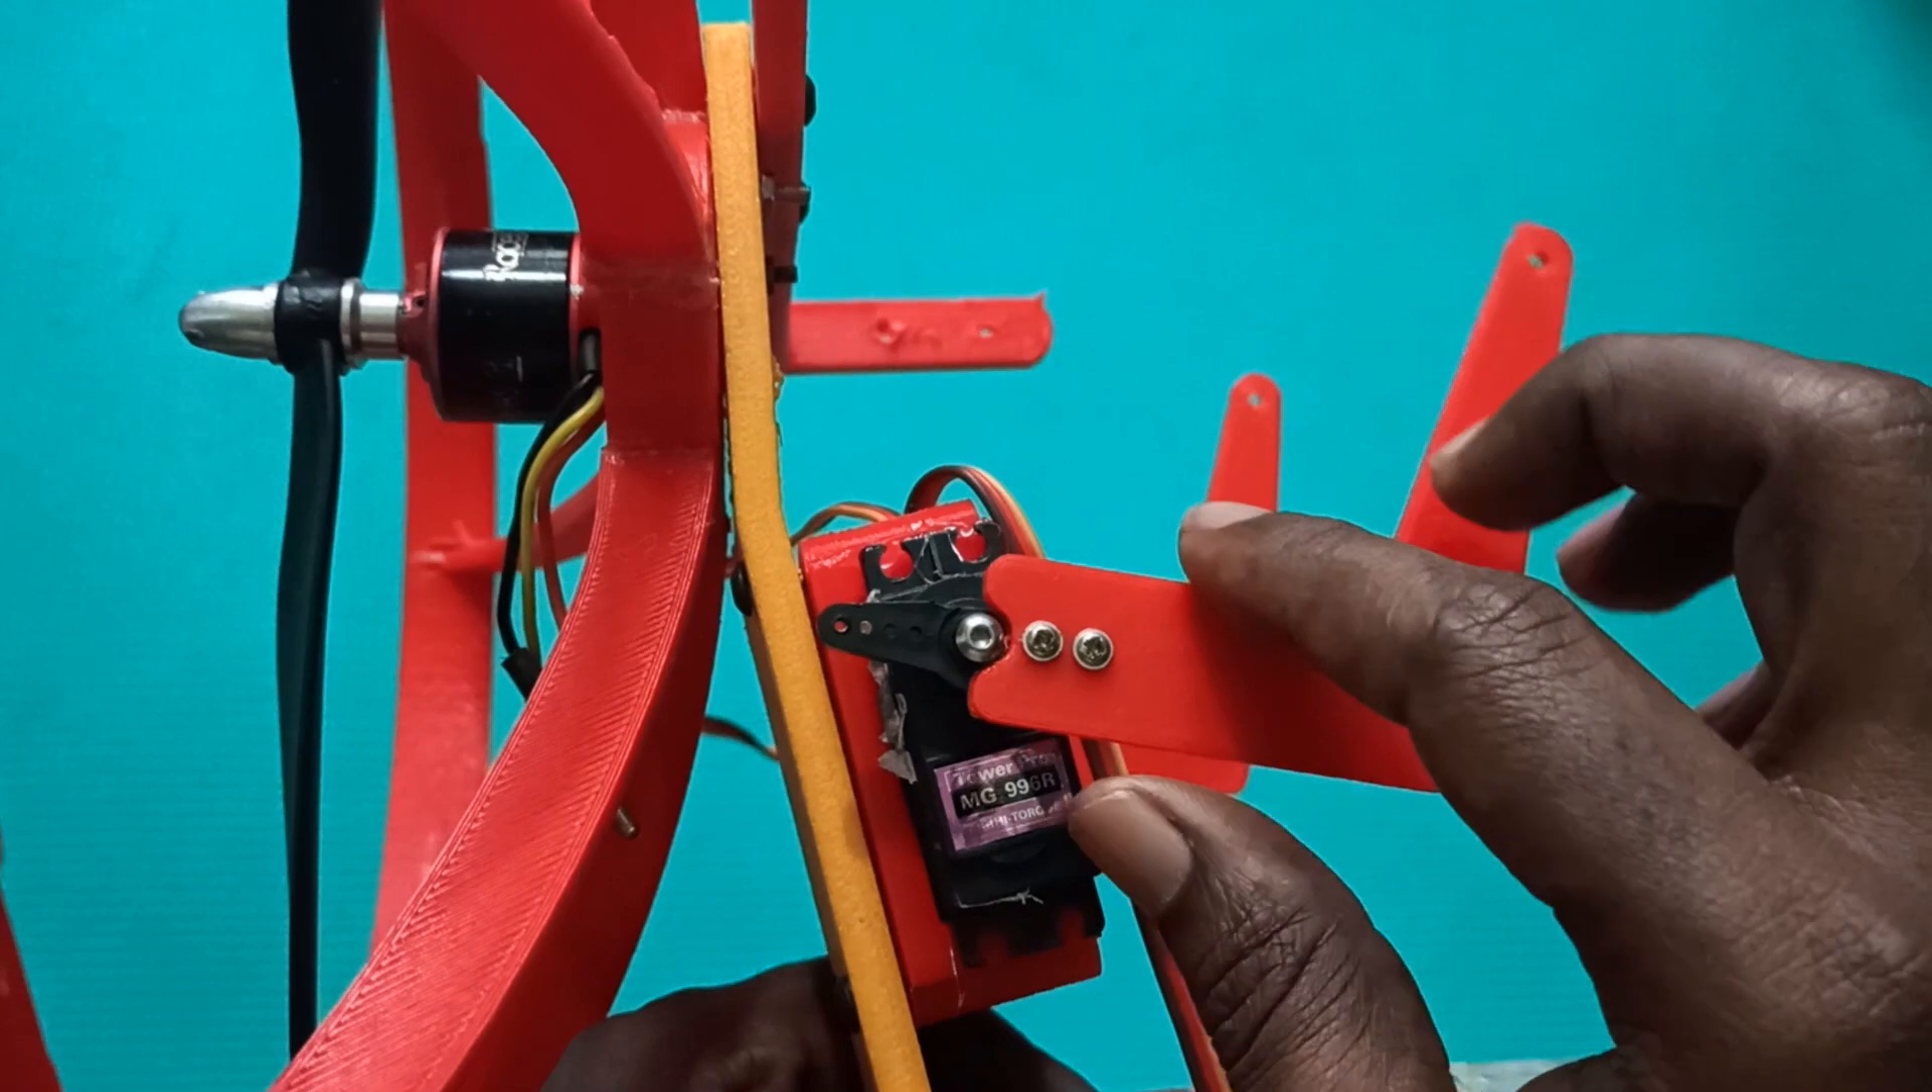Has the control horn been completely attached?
Yes.